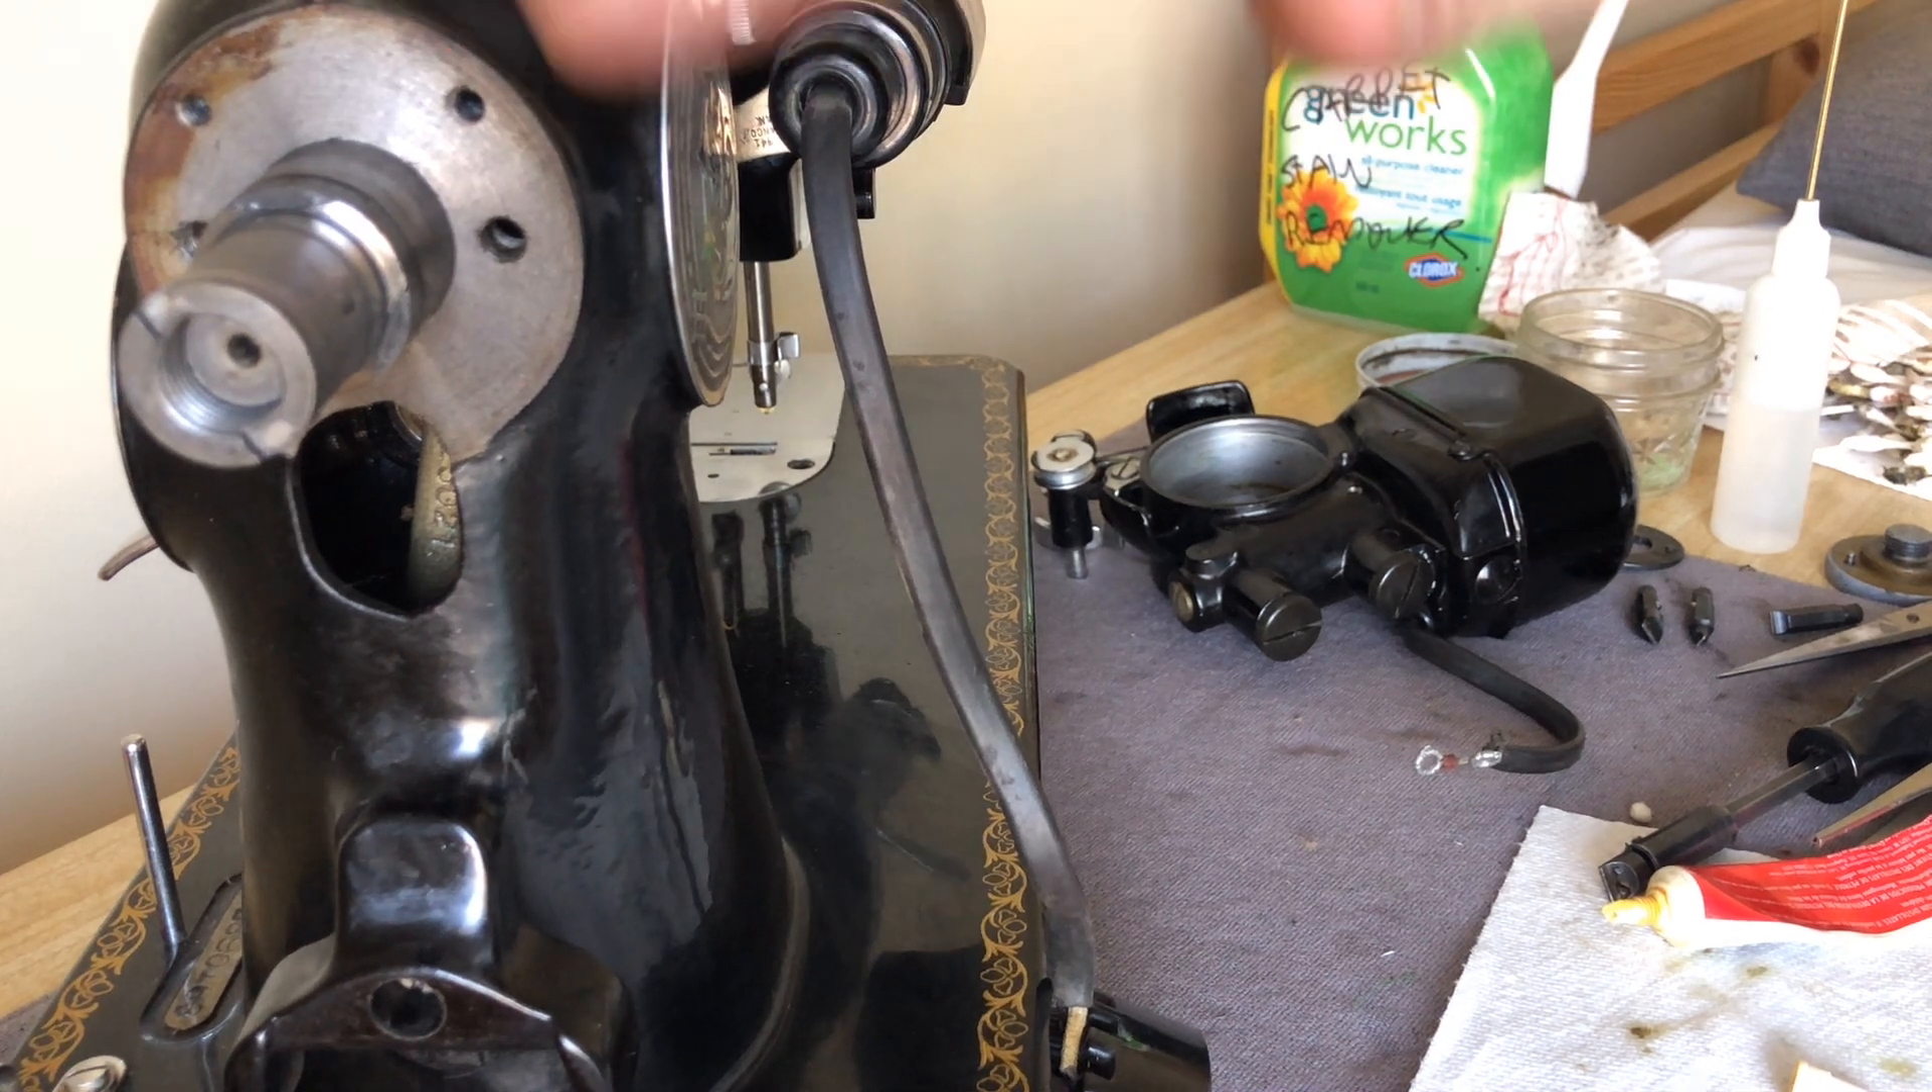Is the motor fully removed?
Yes.